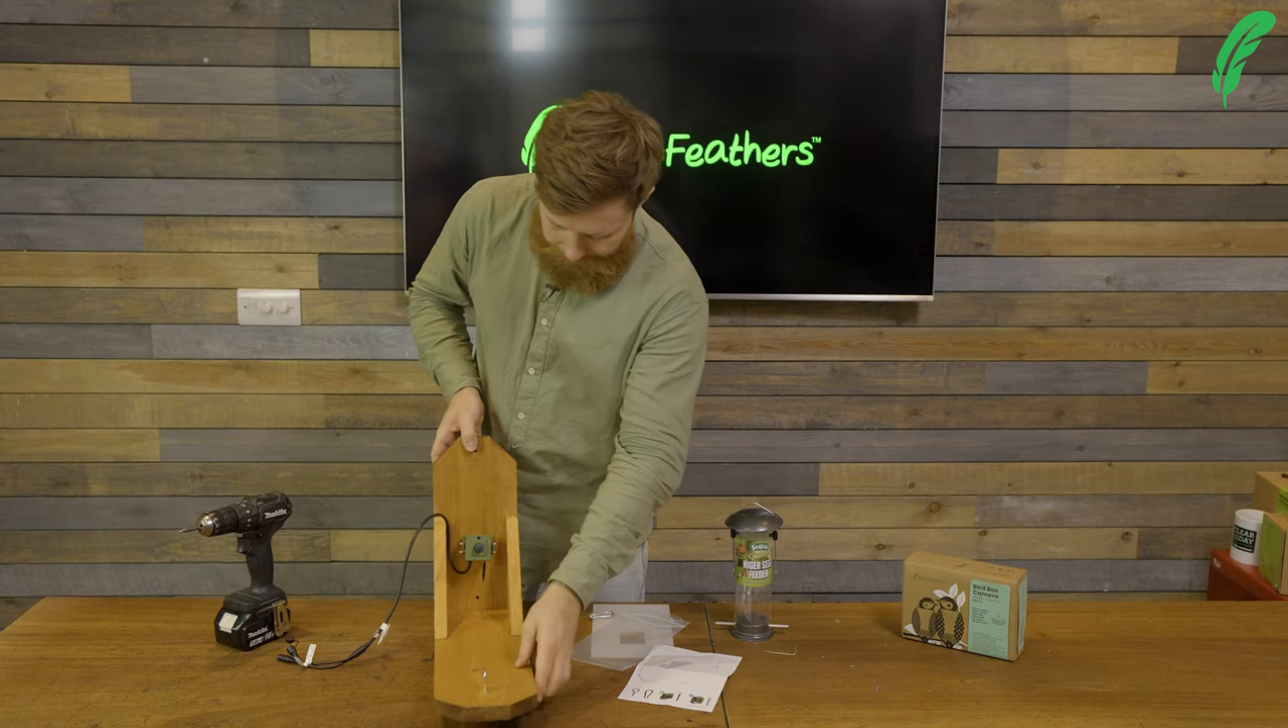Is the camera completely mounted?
Yes.